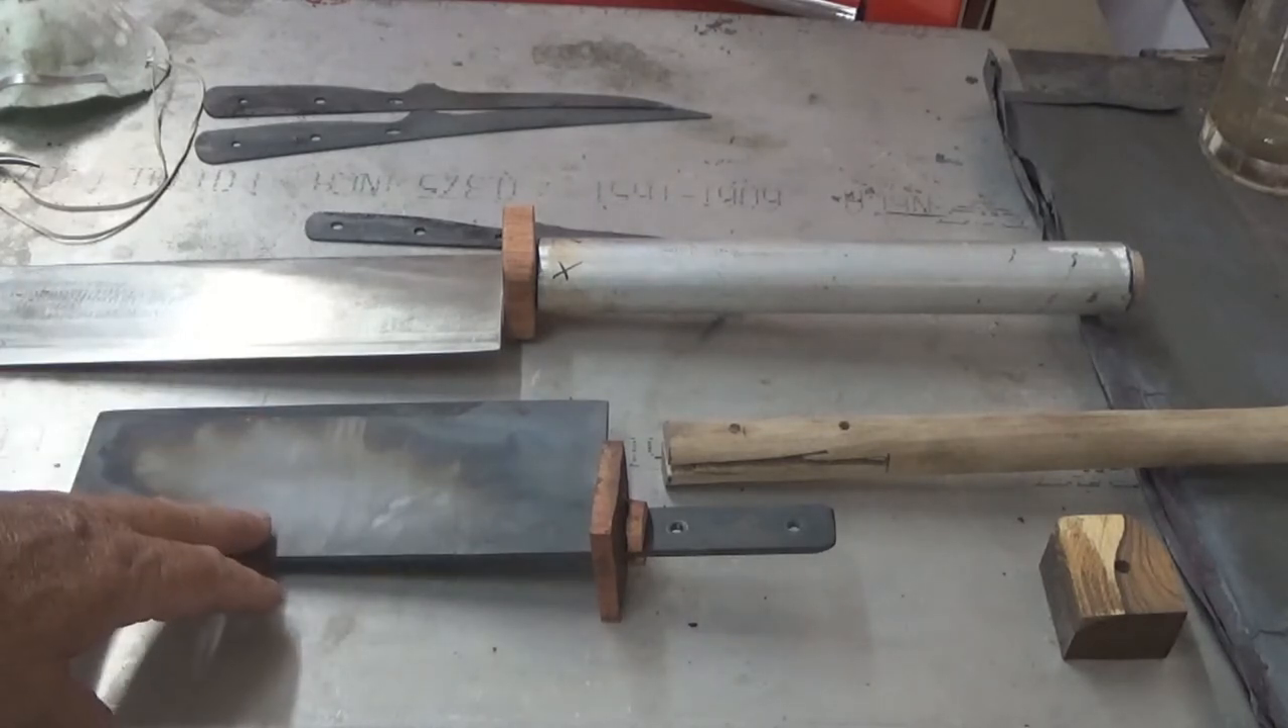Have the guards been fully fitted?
Yes.